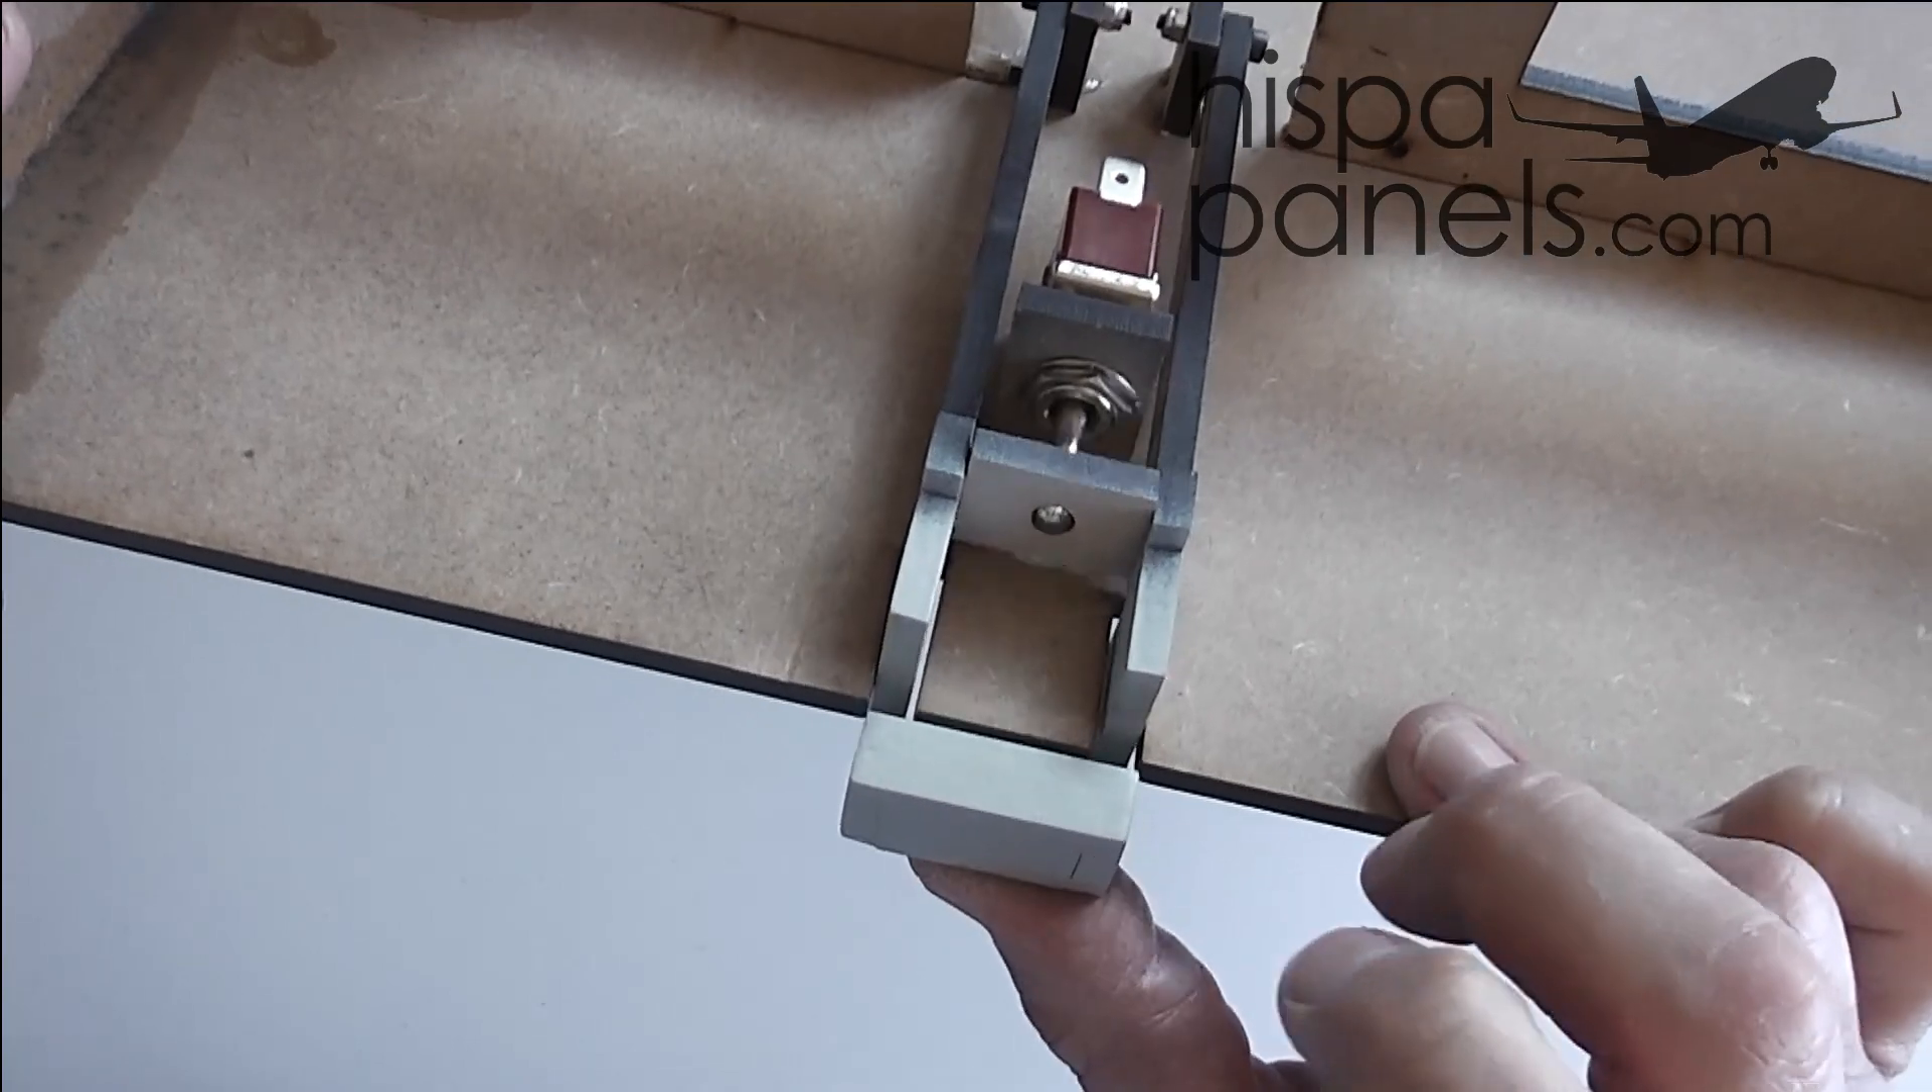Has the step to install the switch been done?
Yes.